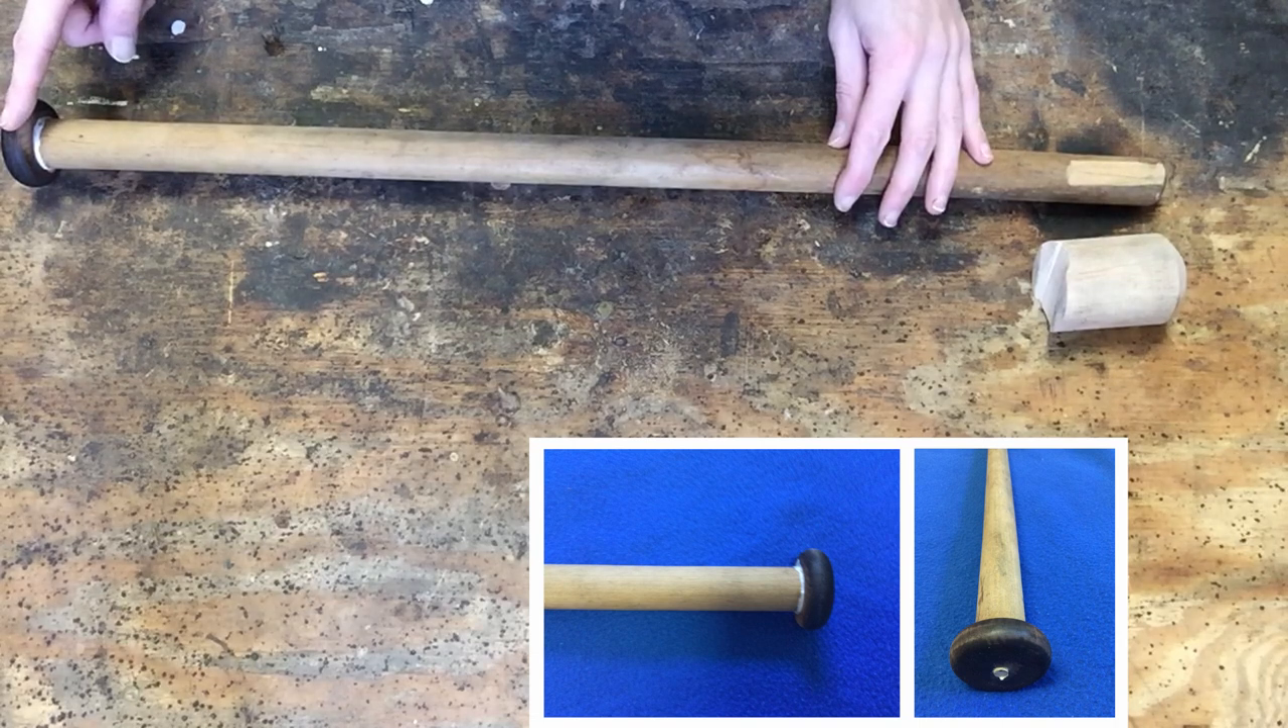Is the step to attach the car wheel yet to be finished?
No.